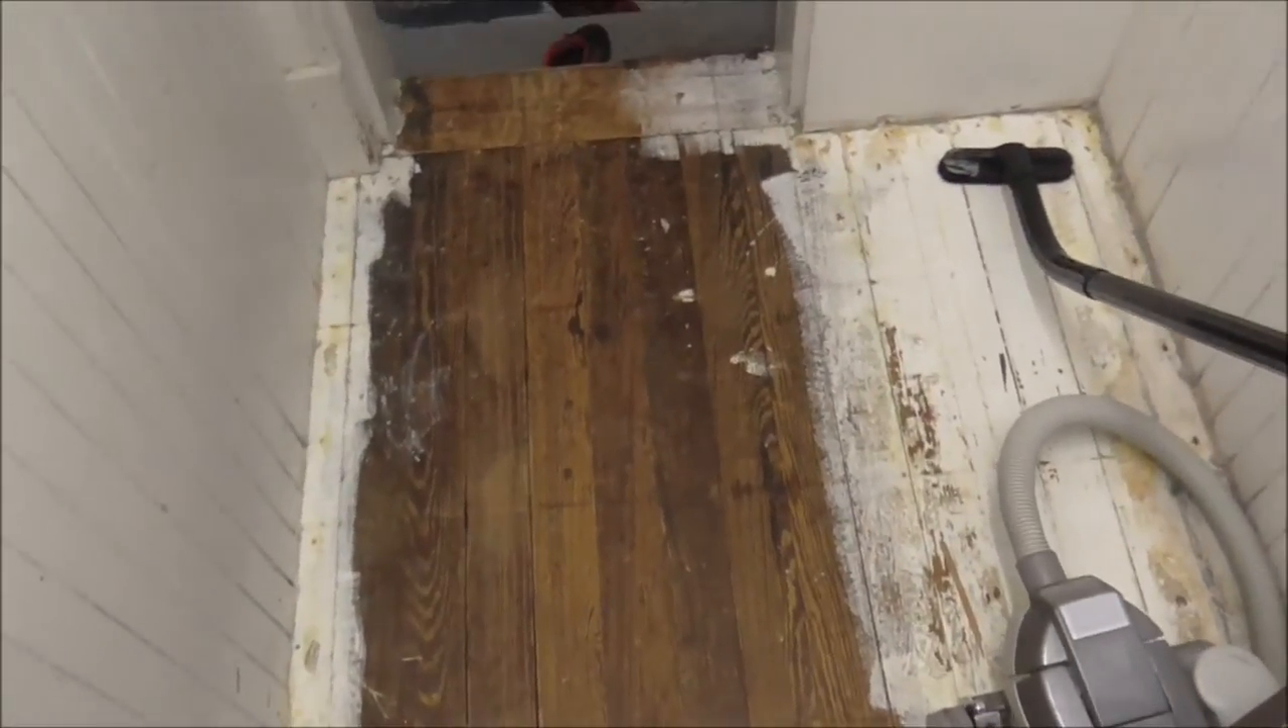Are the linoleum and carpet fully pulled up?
Yes.